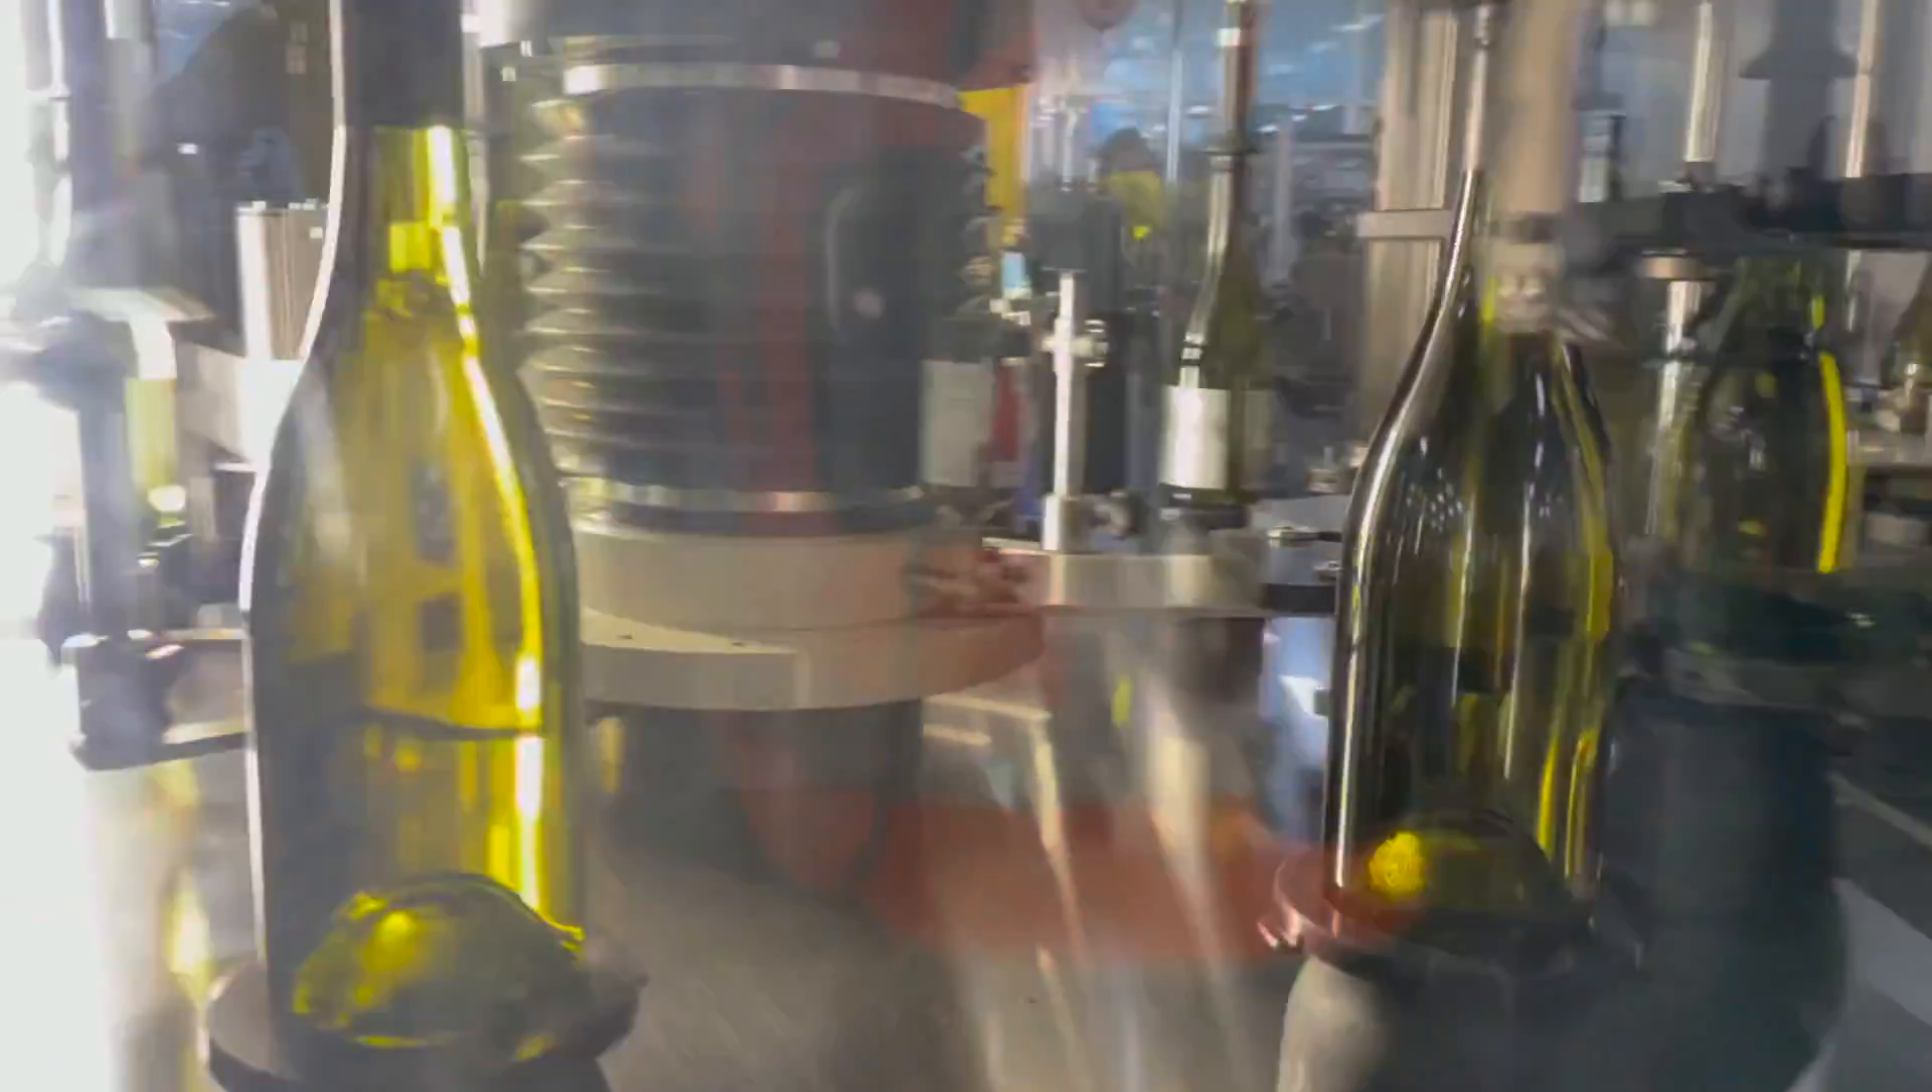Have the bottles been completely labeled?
No.